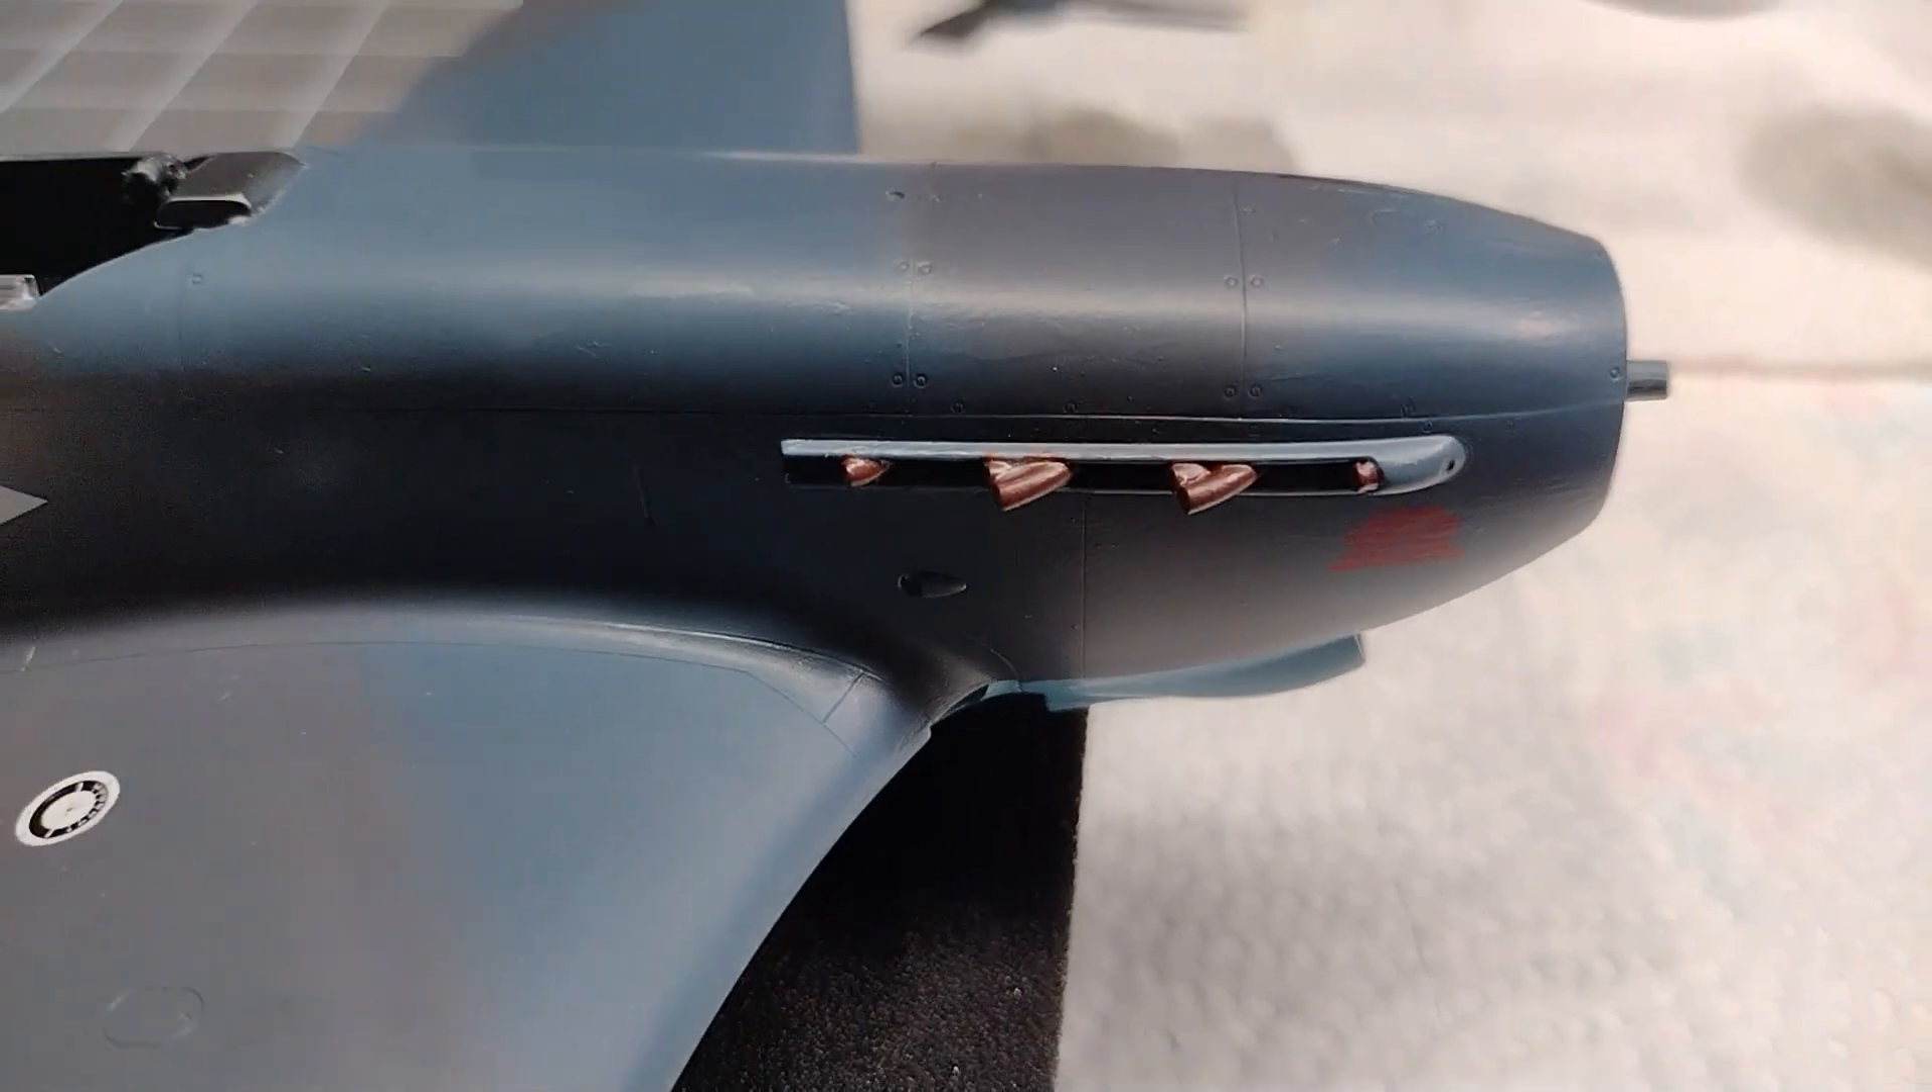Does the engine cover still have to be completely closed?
No.